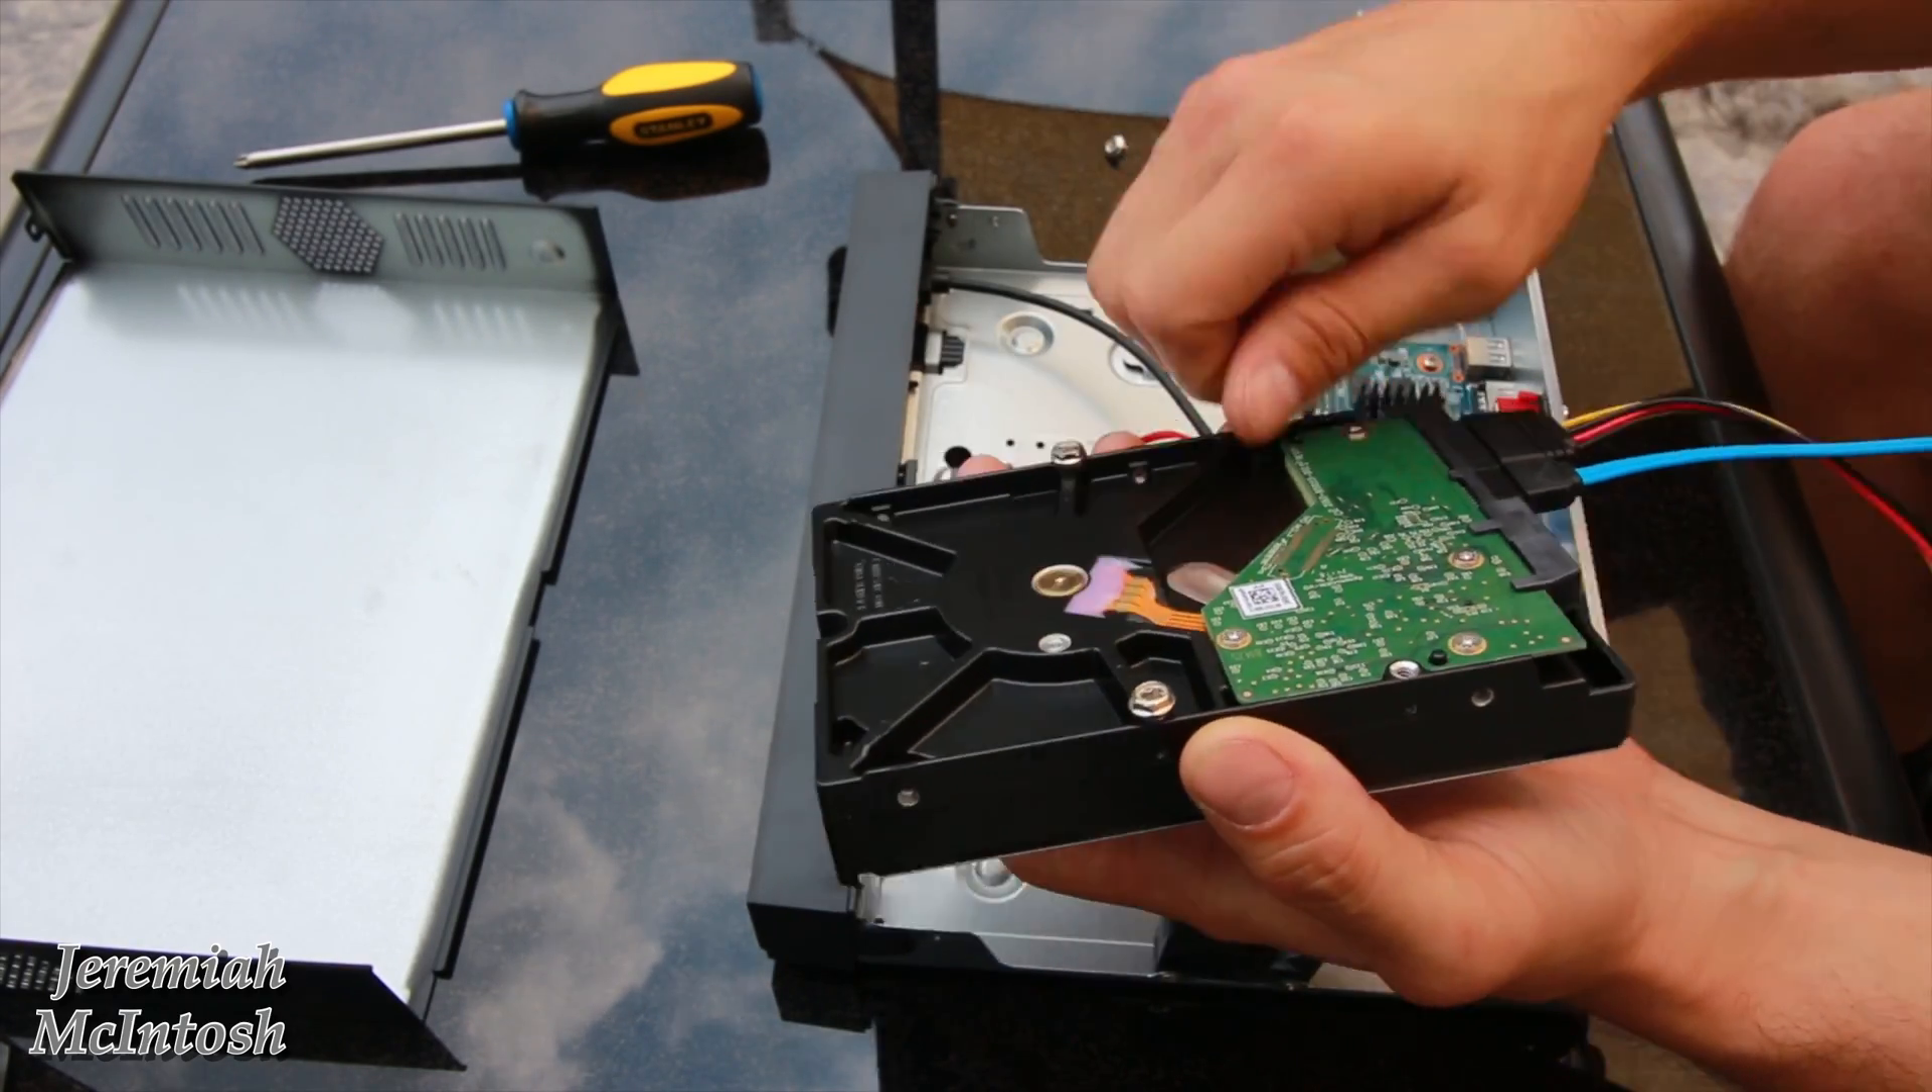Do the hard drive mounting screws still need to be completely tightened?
Yes.